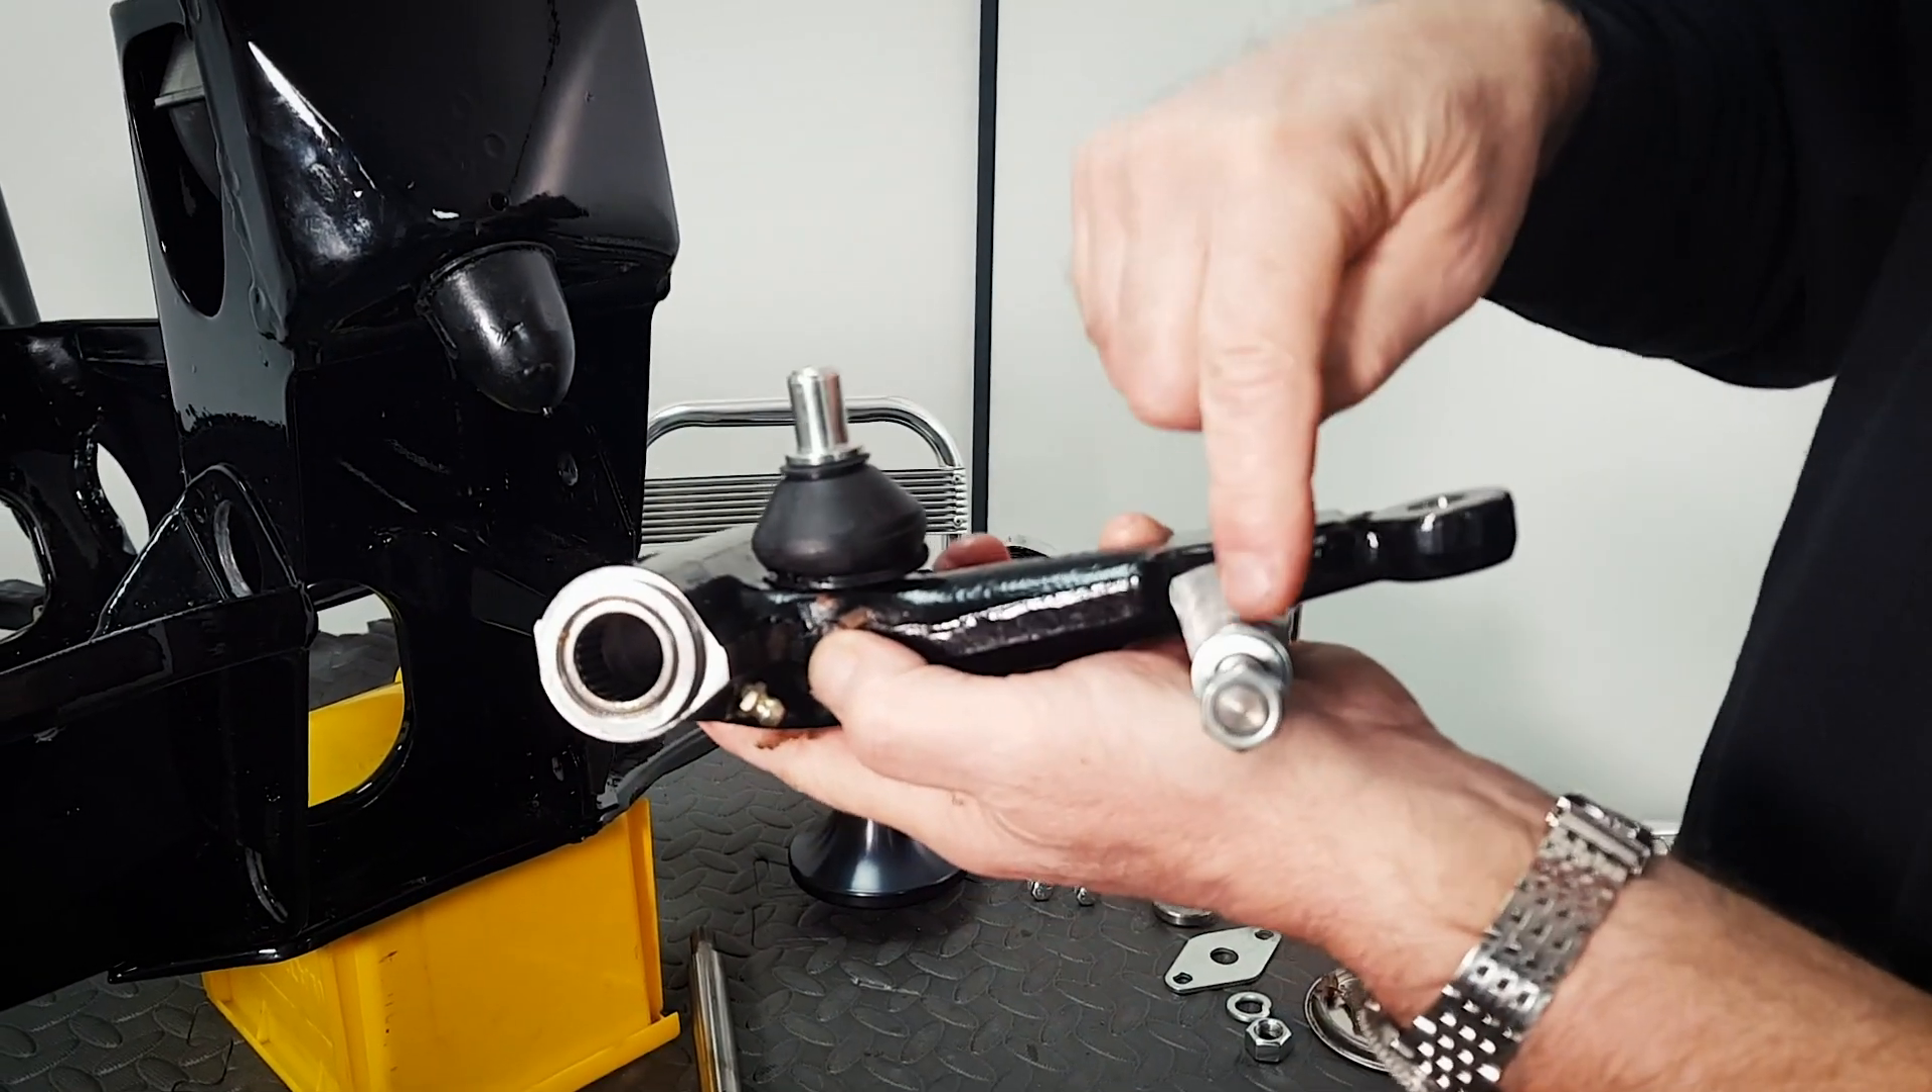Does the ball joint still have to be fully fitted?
No.